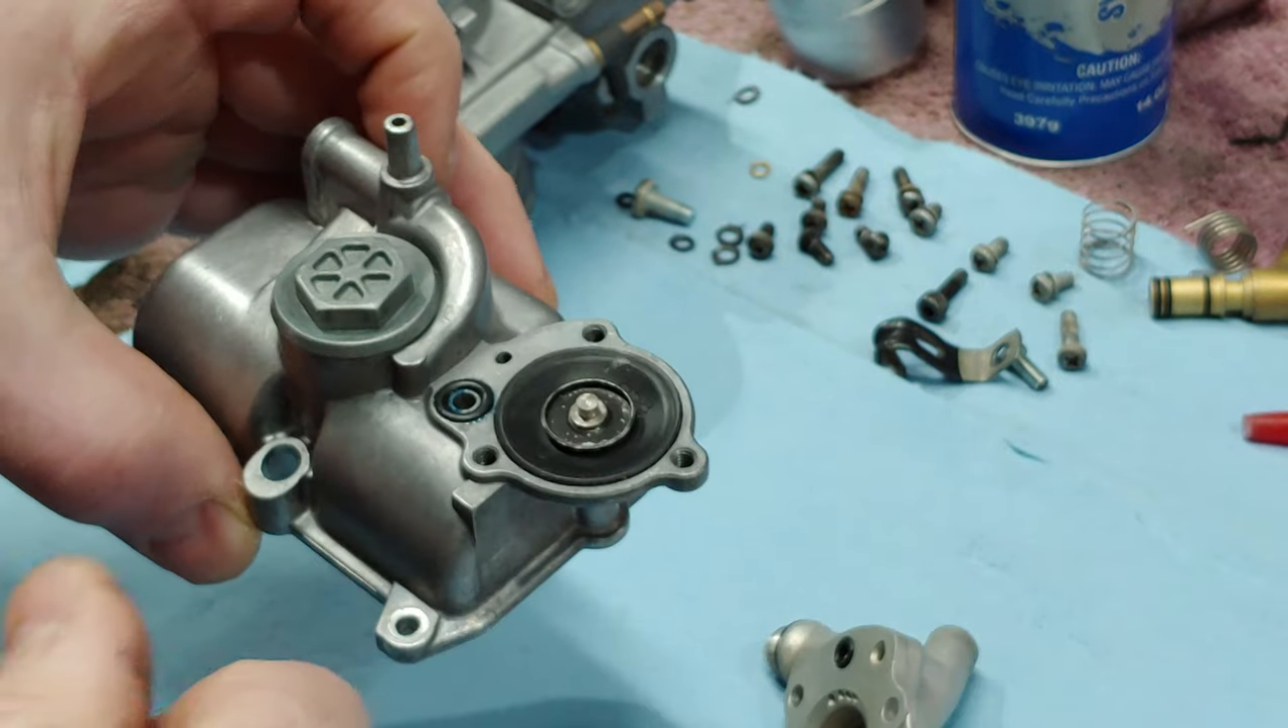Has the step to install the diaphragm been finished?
Yes.